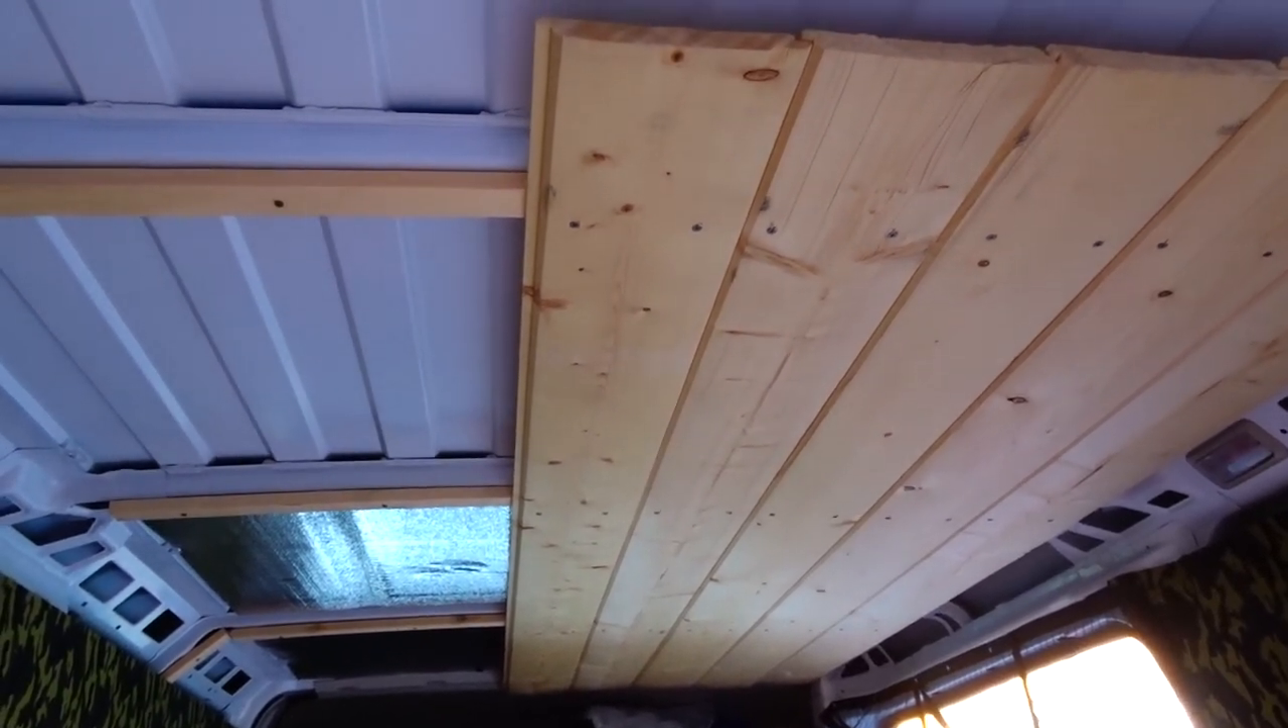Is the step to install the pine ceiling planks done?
No.